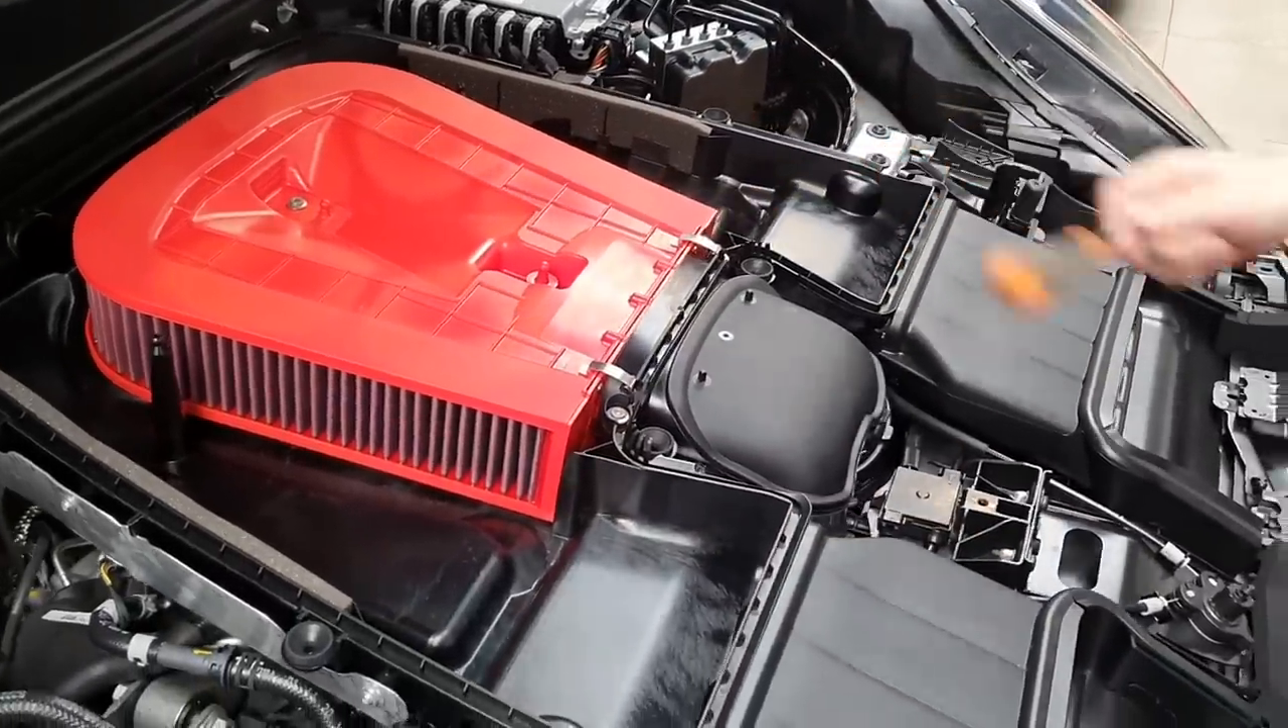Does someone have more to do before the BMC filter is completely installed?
No.